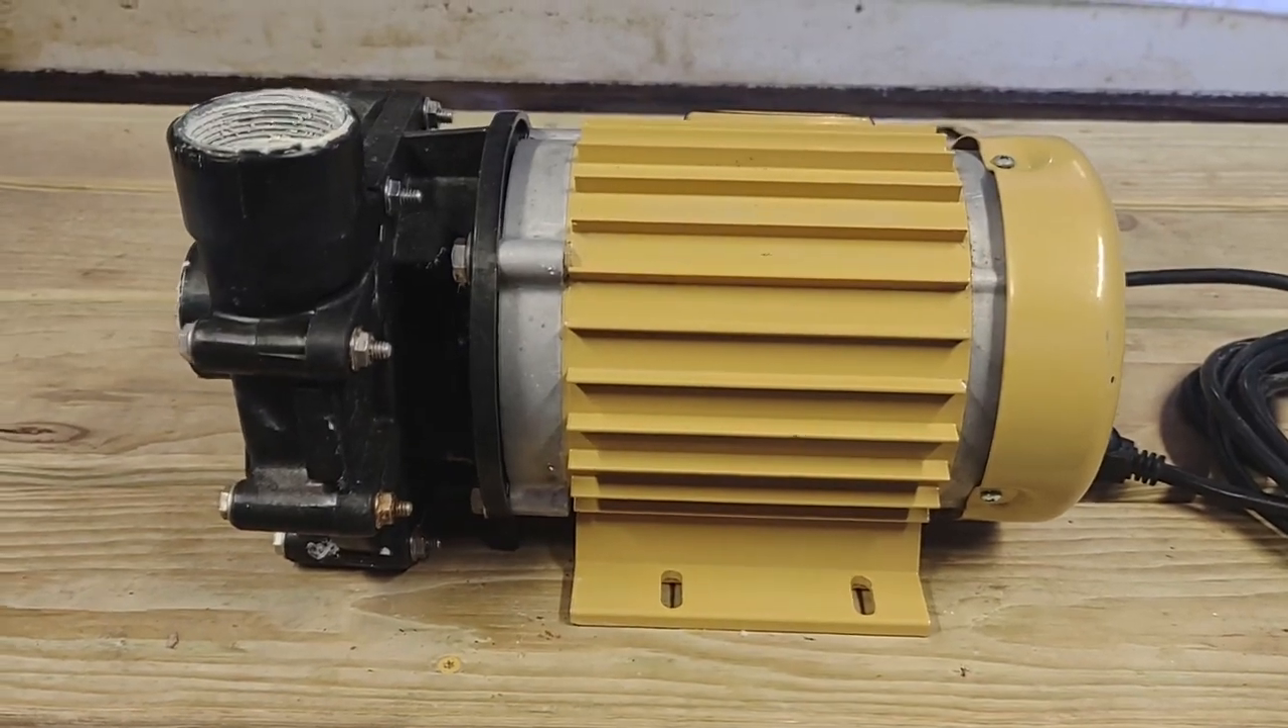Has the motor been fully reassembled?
Yes.